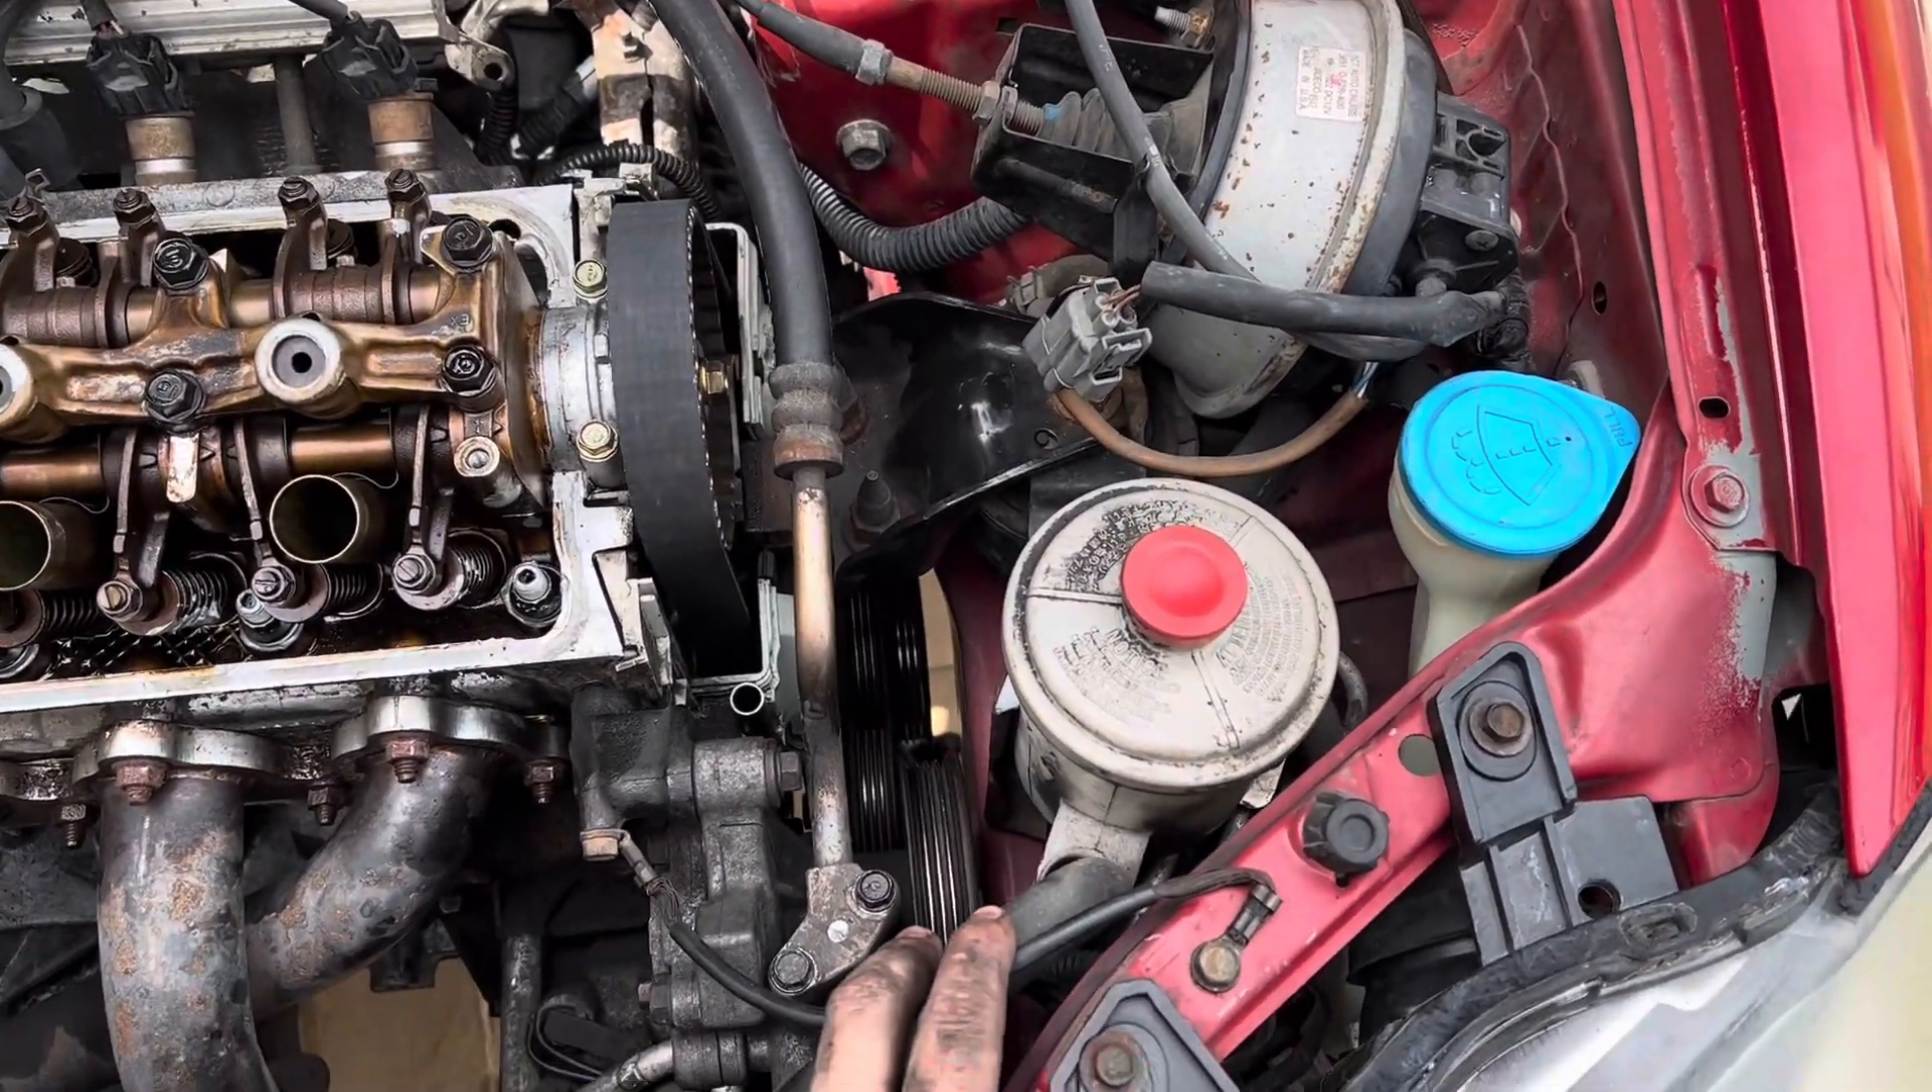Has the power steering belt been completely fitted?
No.